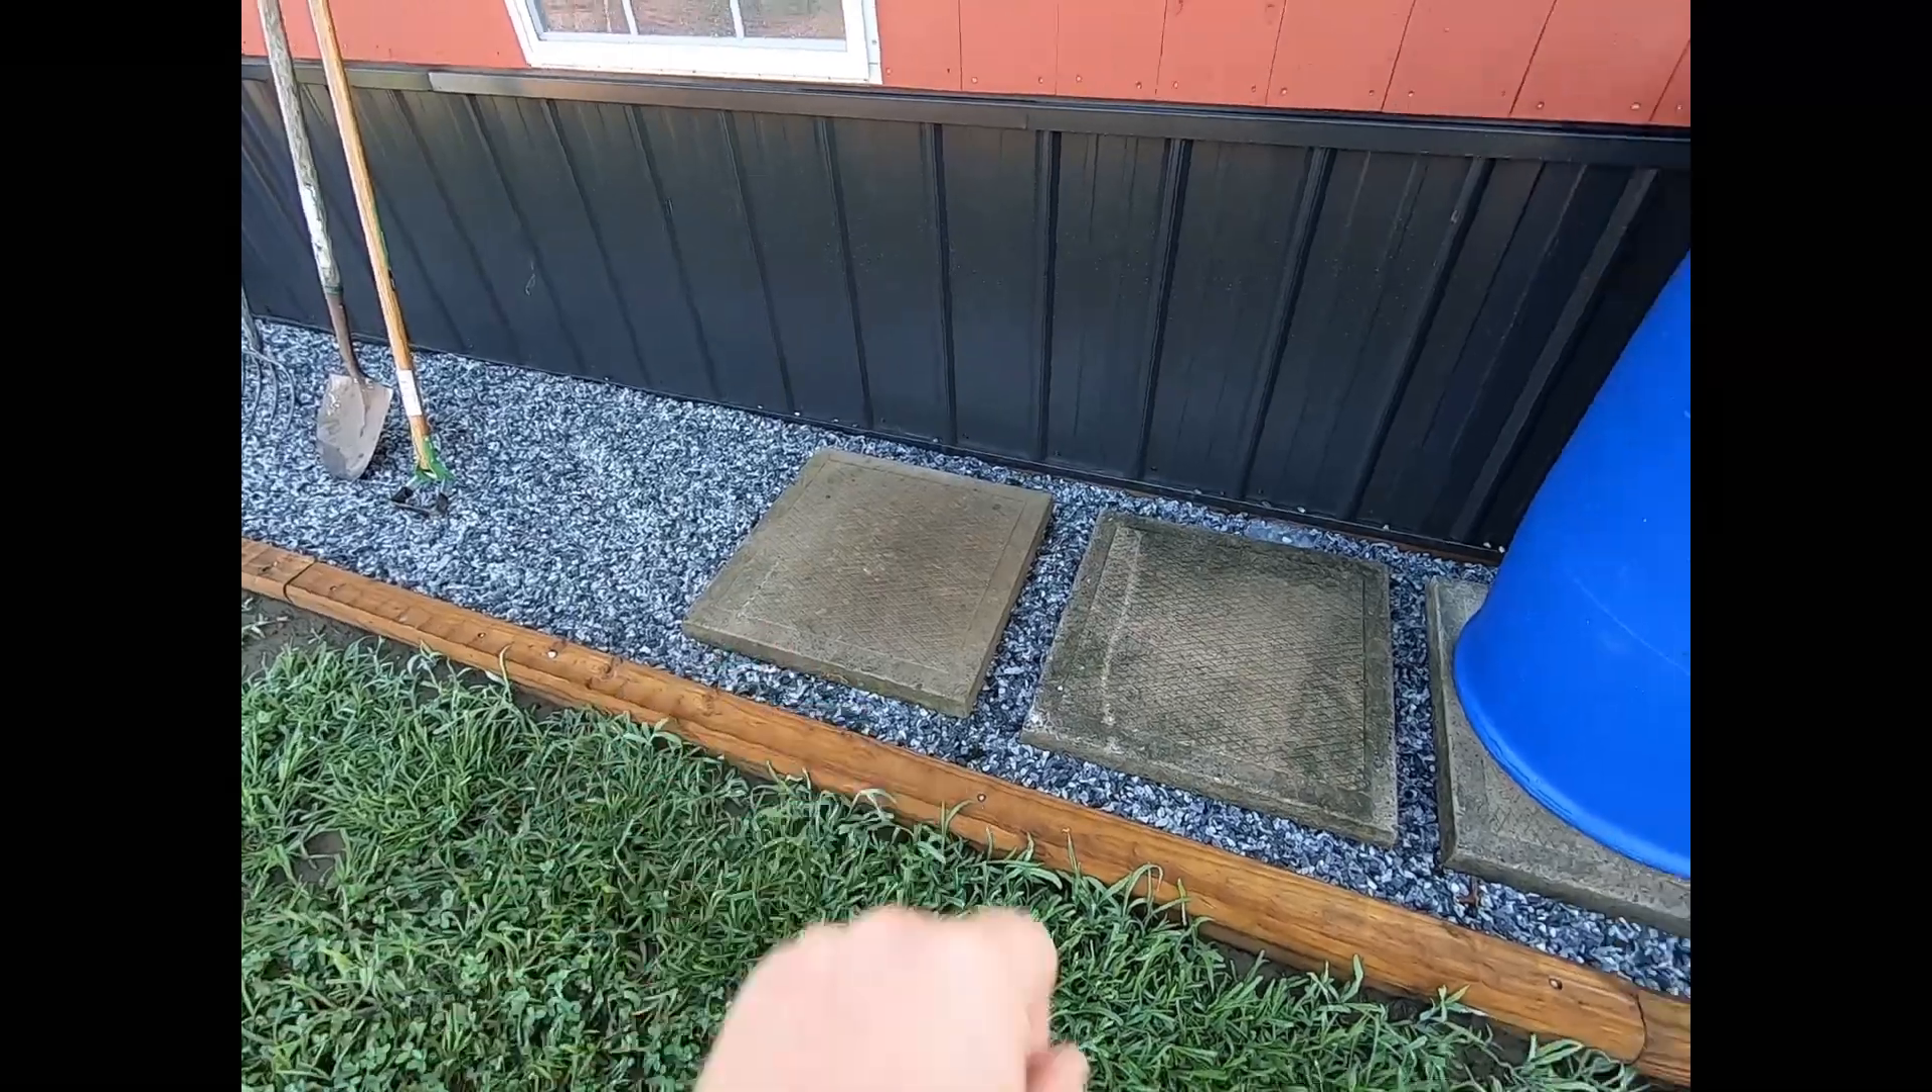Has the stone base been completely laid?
Yes.